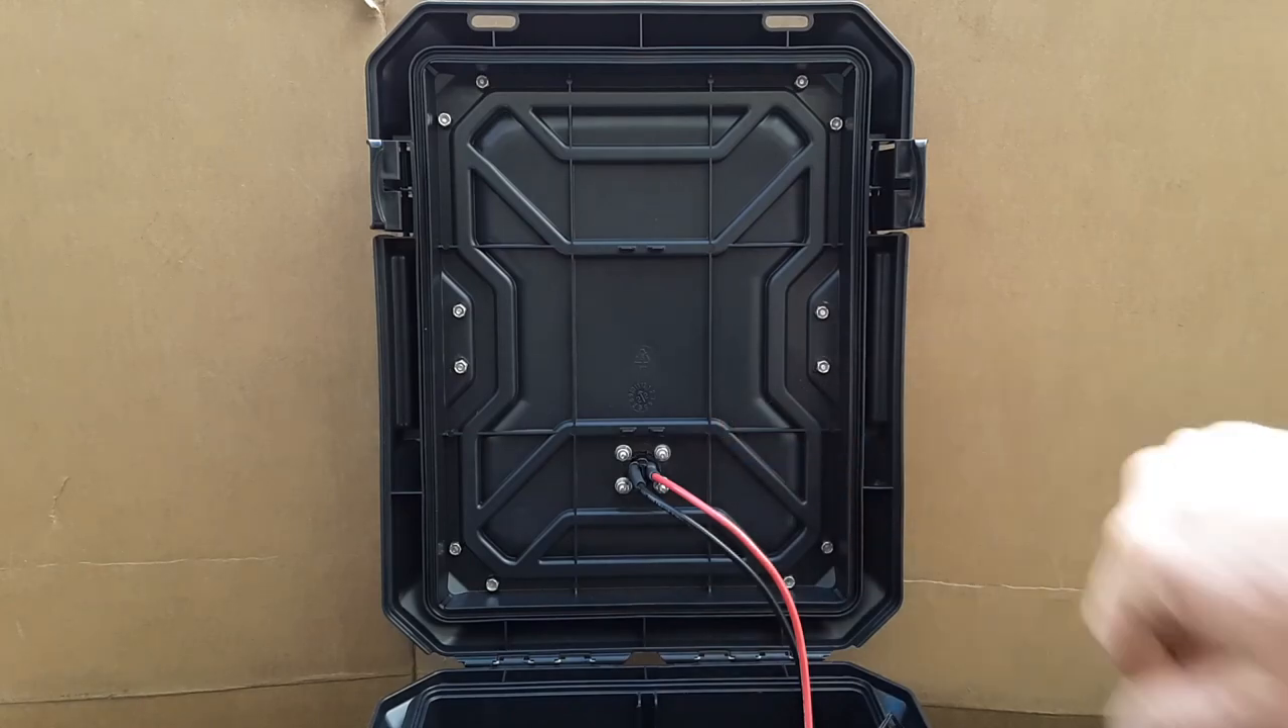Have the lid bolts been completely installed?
Yes.